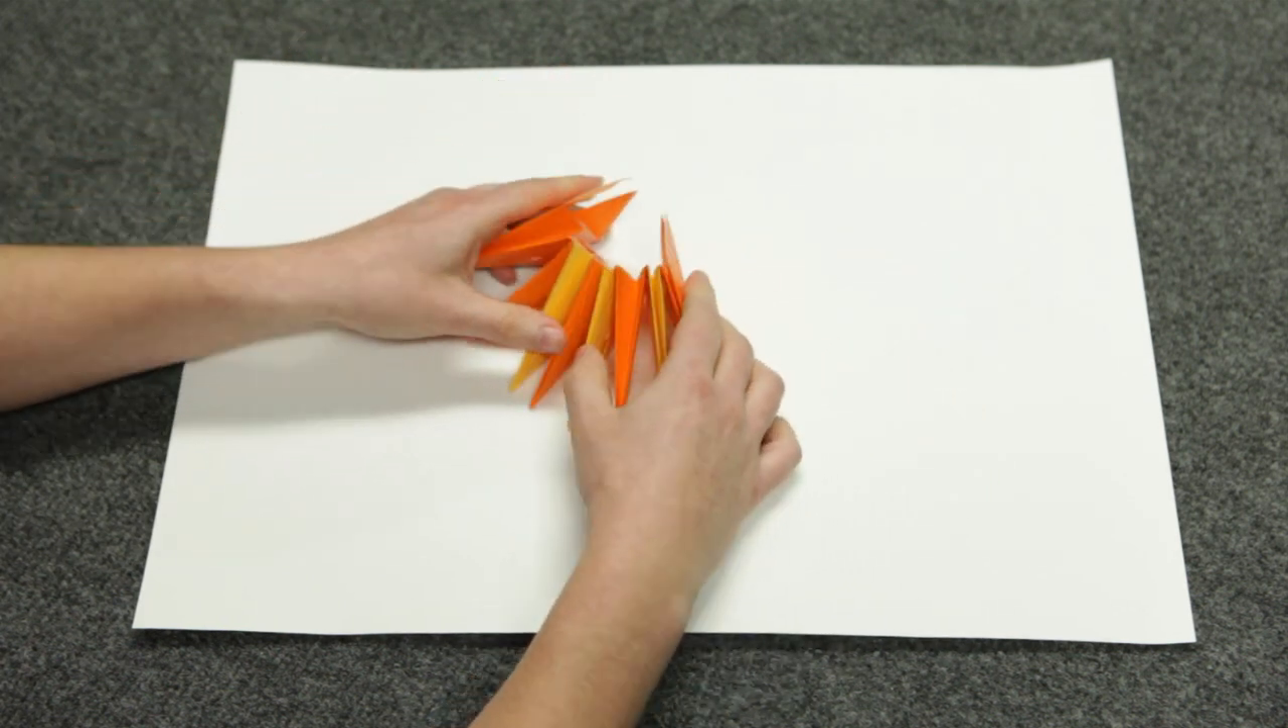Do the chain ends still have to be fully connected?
Yes.